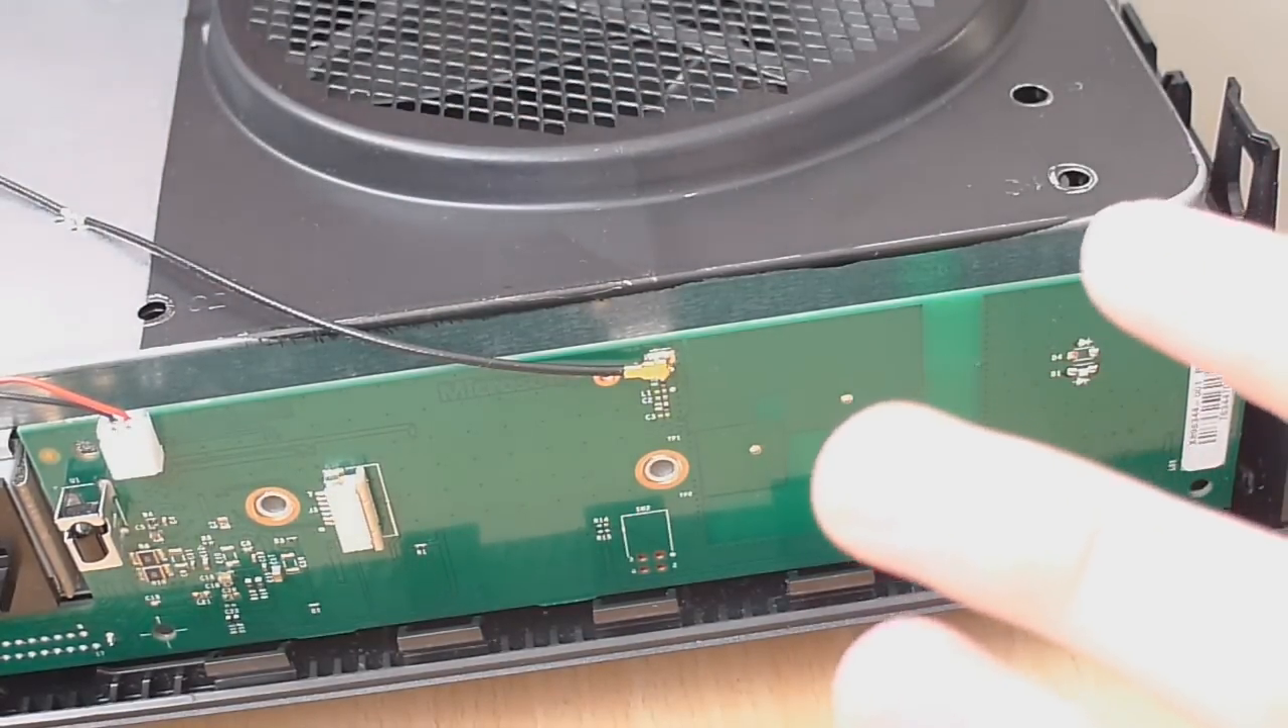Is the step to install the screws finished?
No.